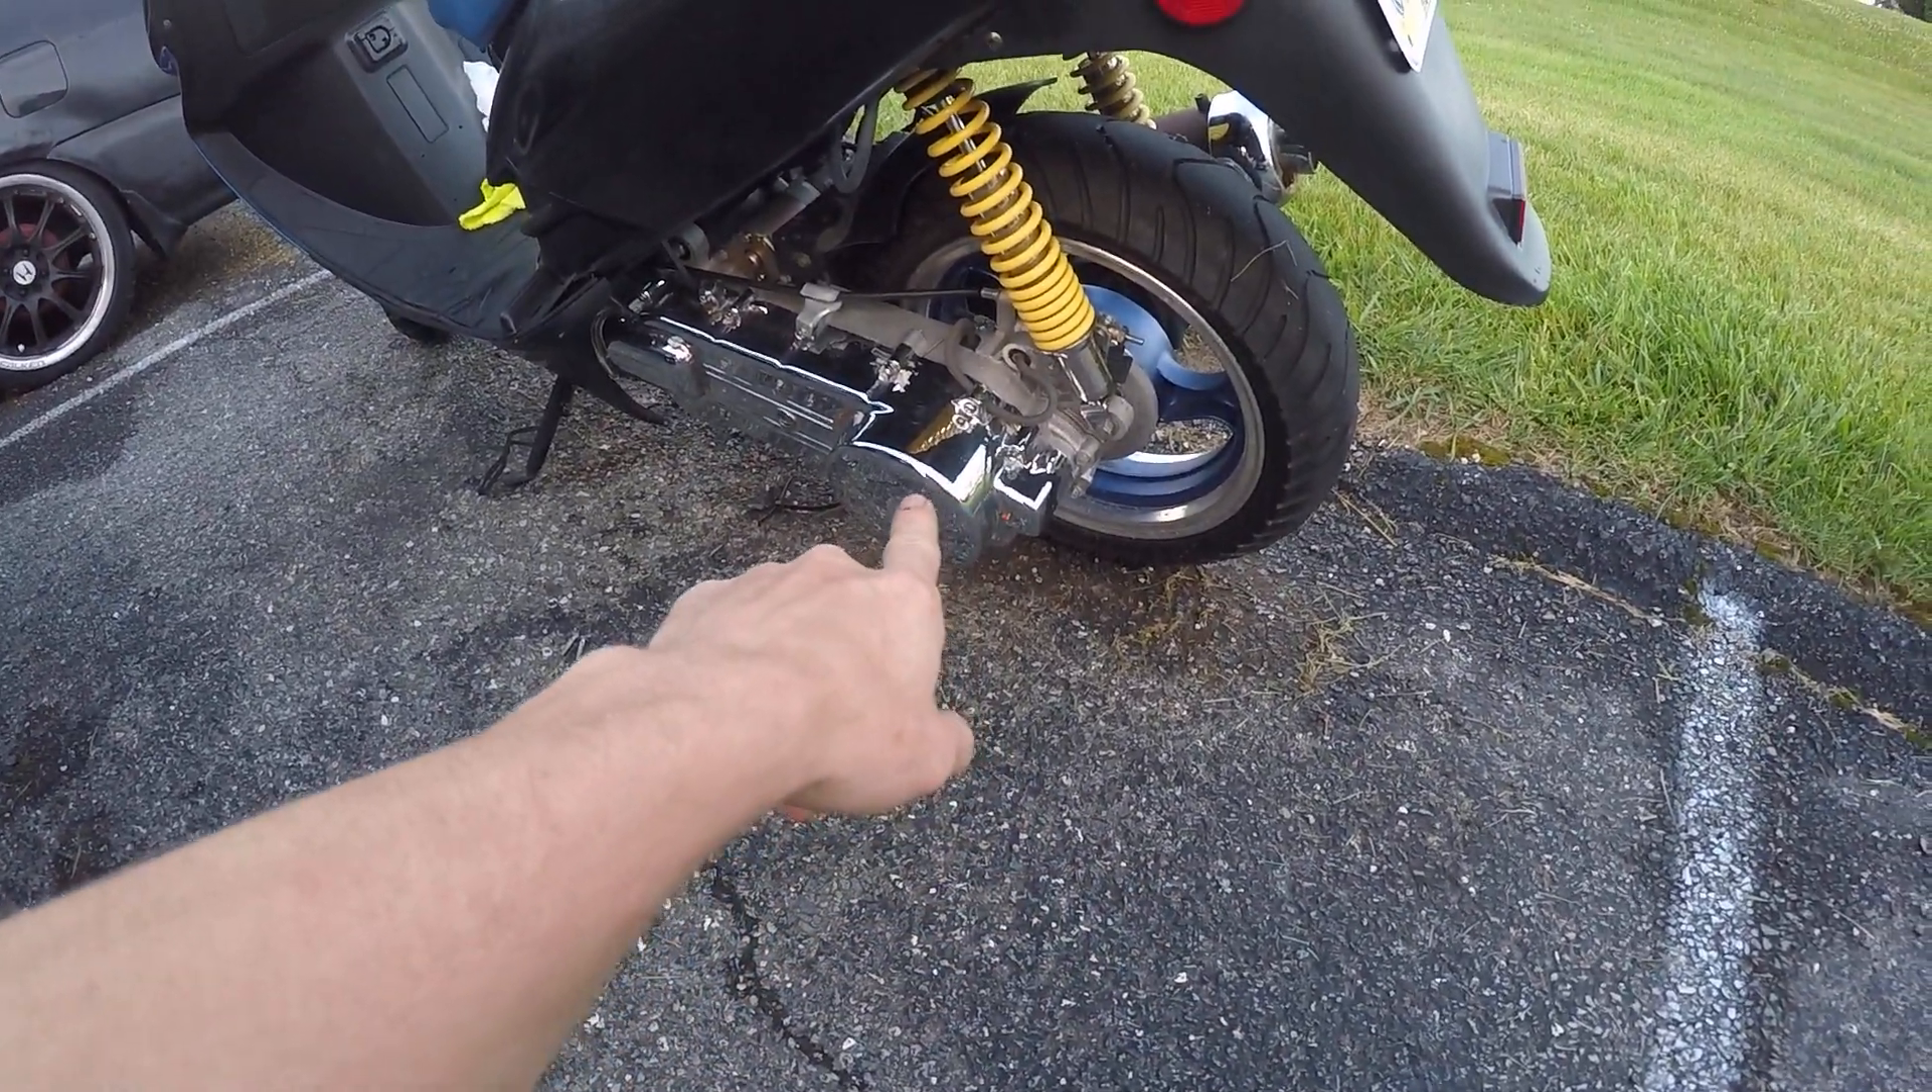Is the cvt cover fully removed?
No.